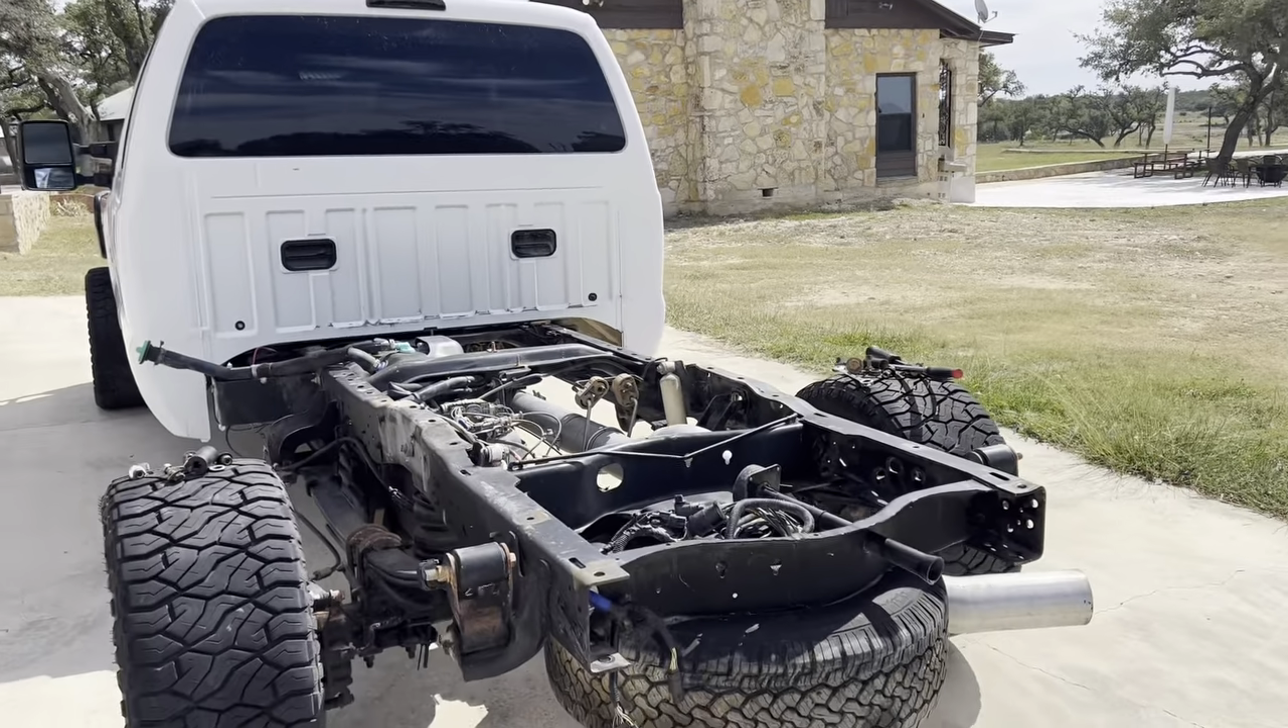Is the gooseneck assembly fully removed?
Yes.